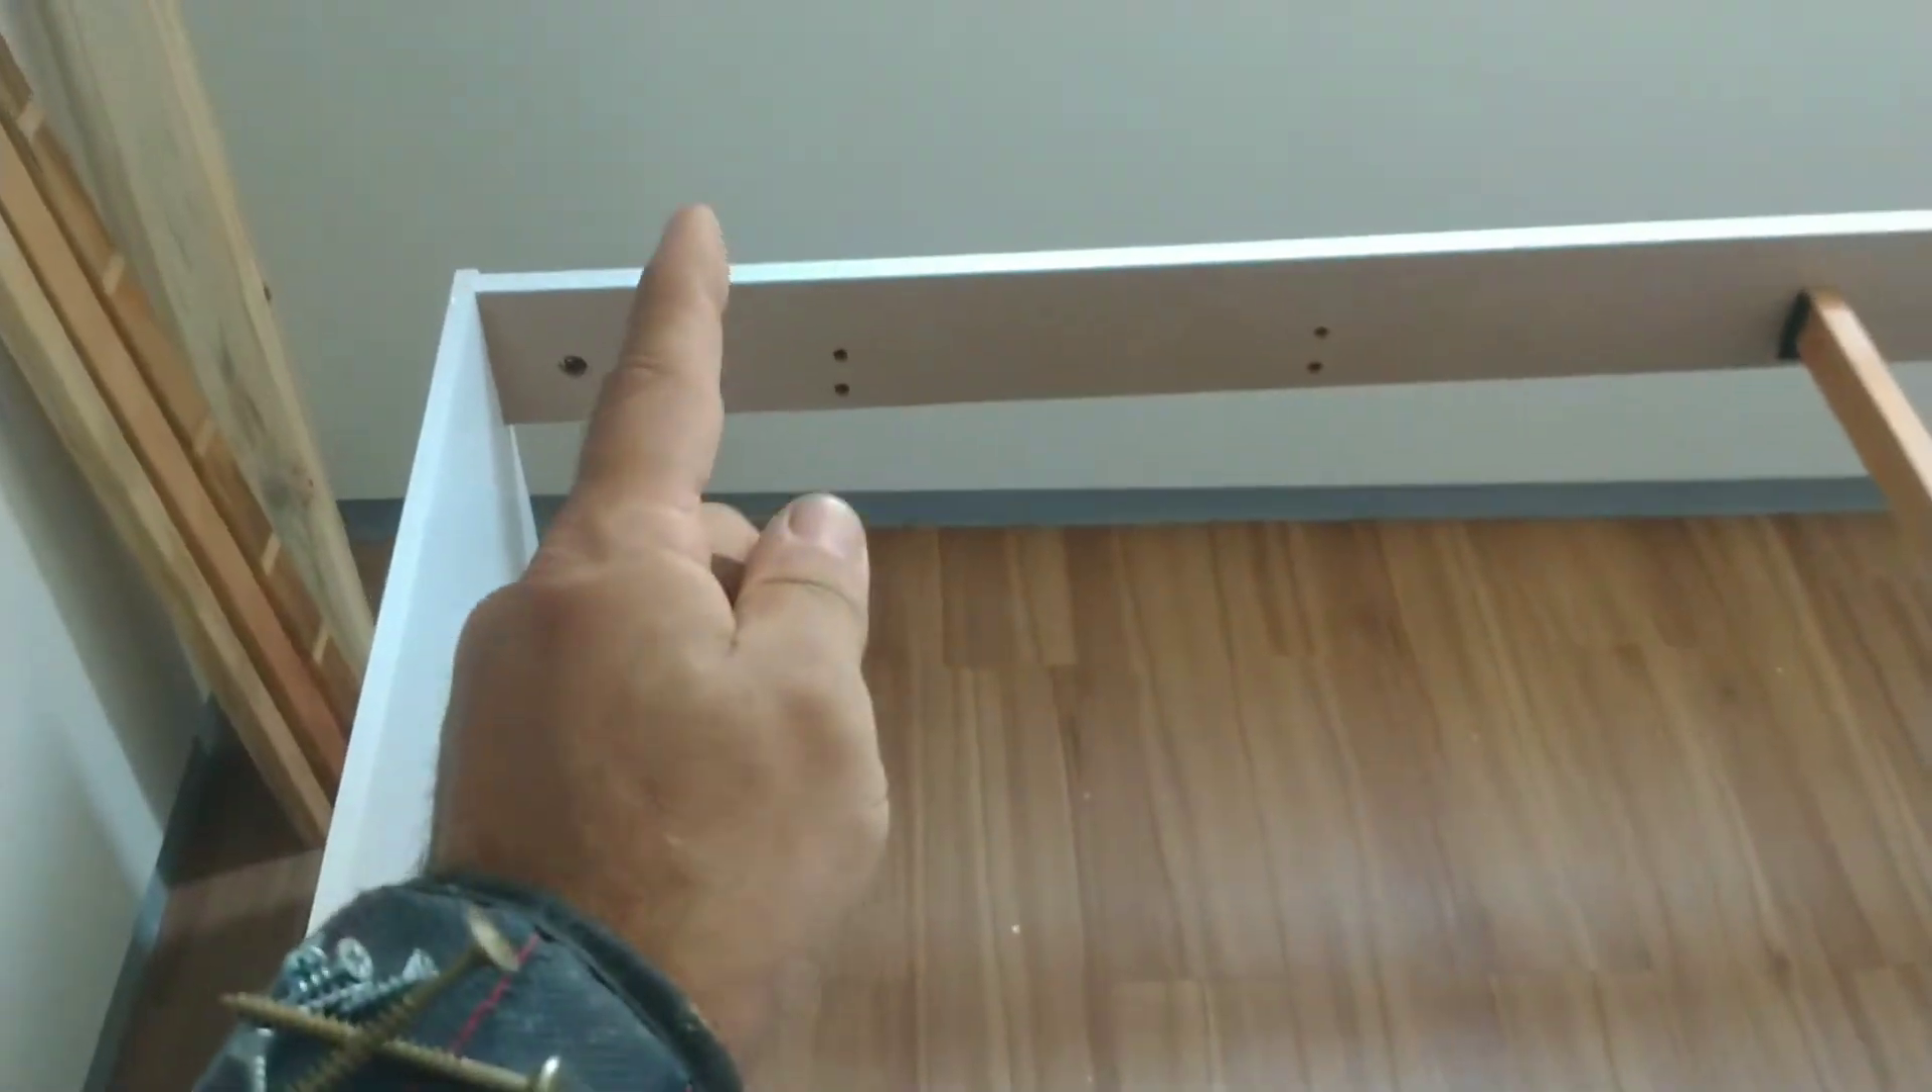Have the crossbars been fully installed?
No.